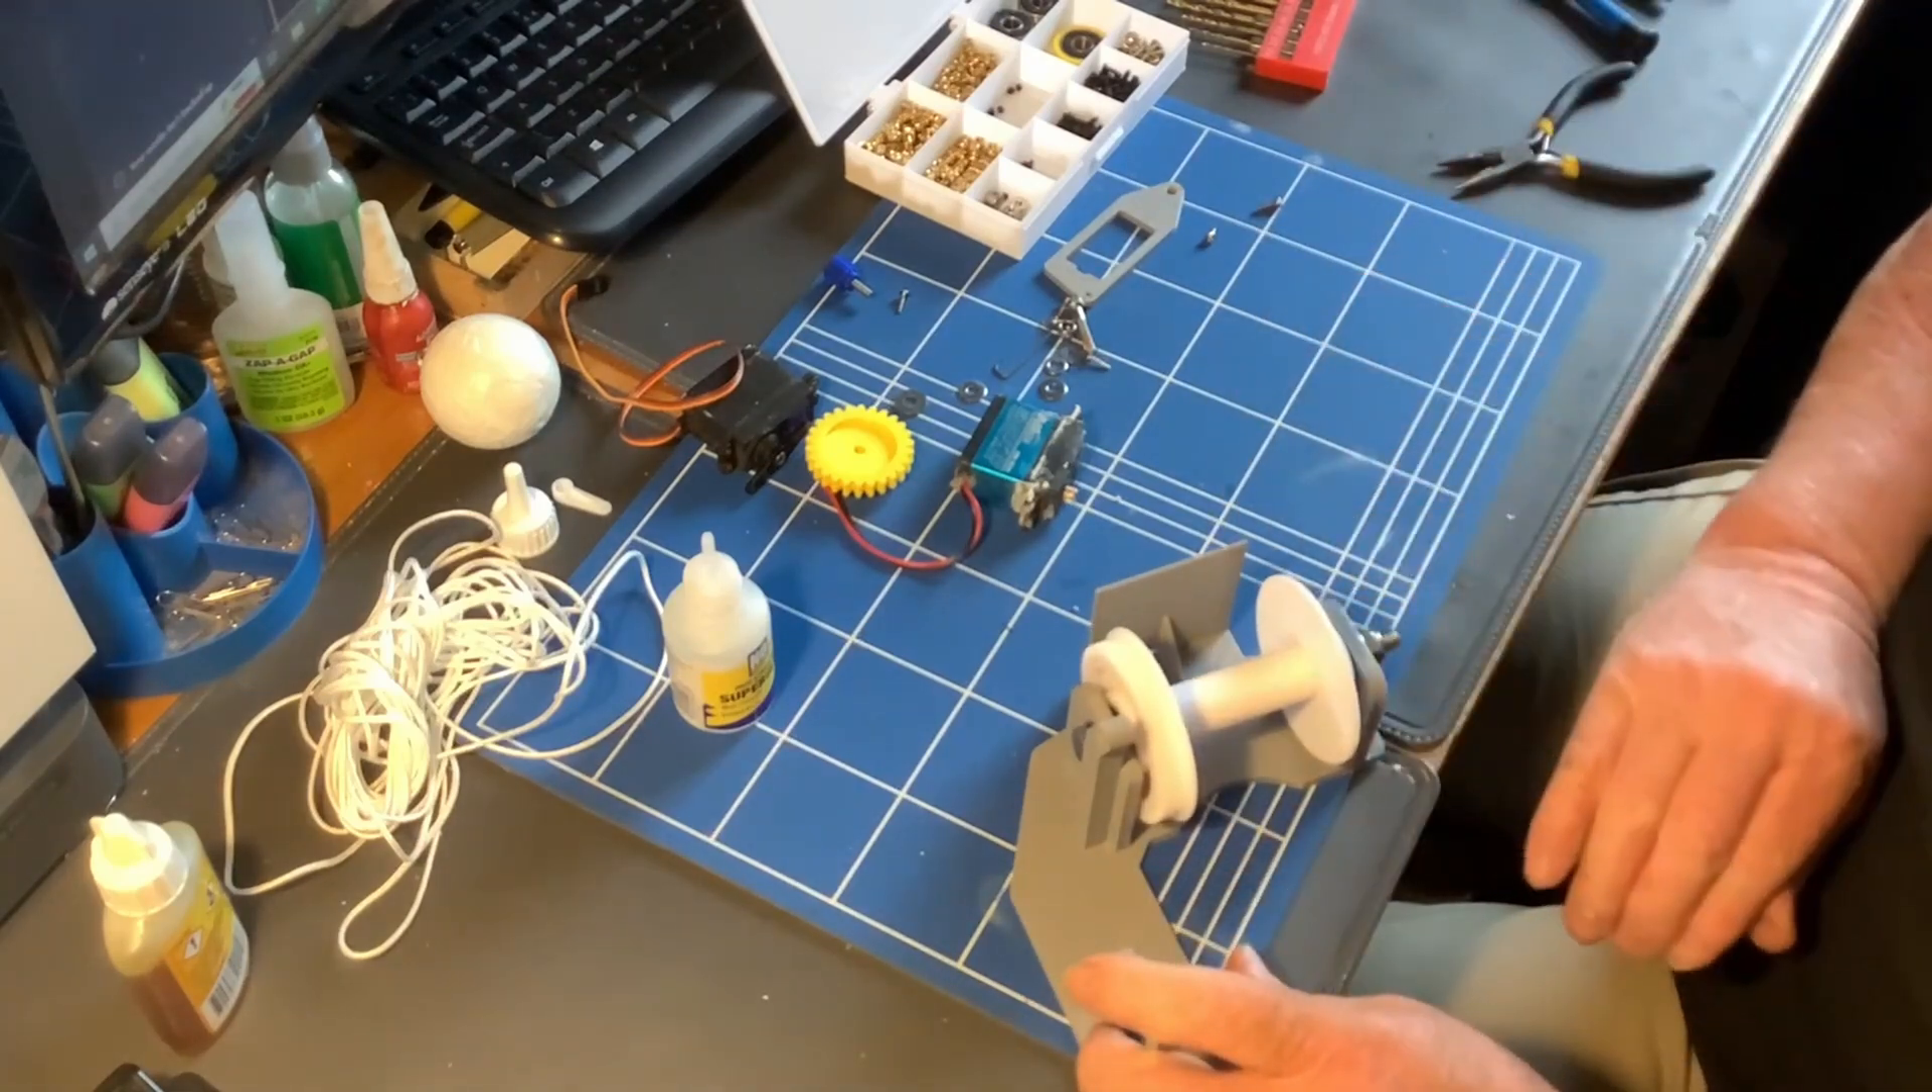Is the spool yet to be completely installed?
No.